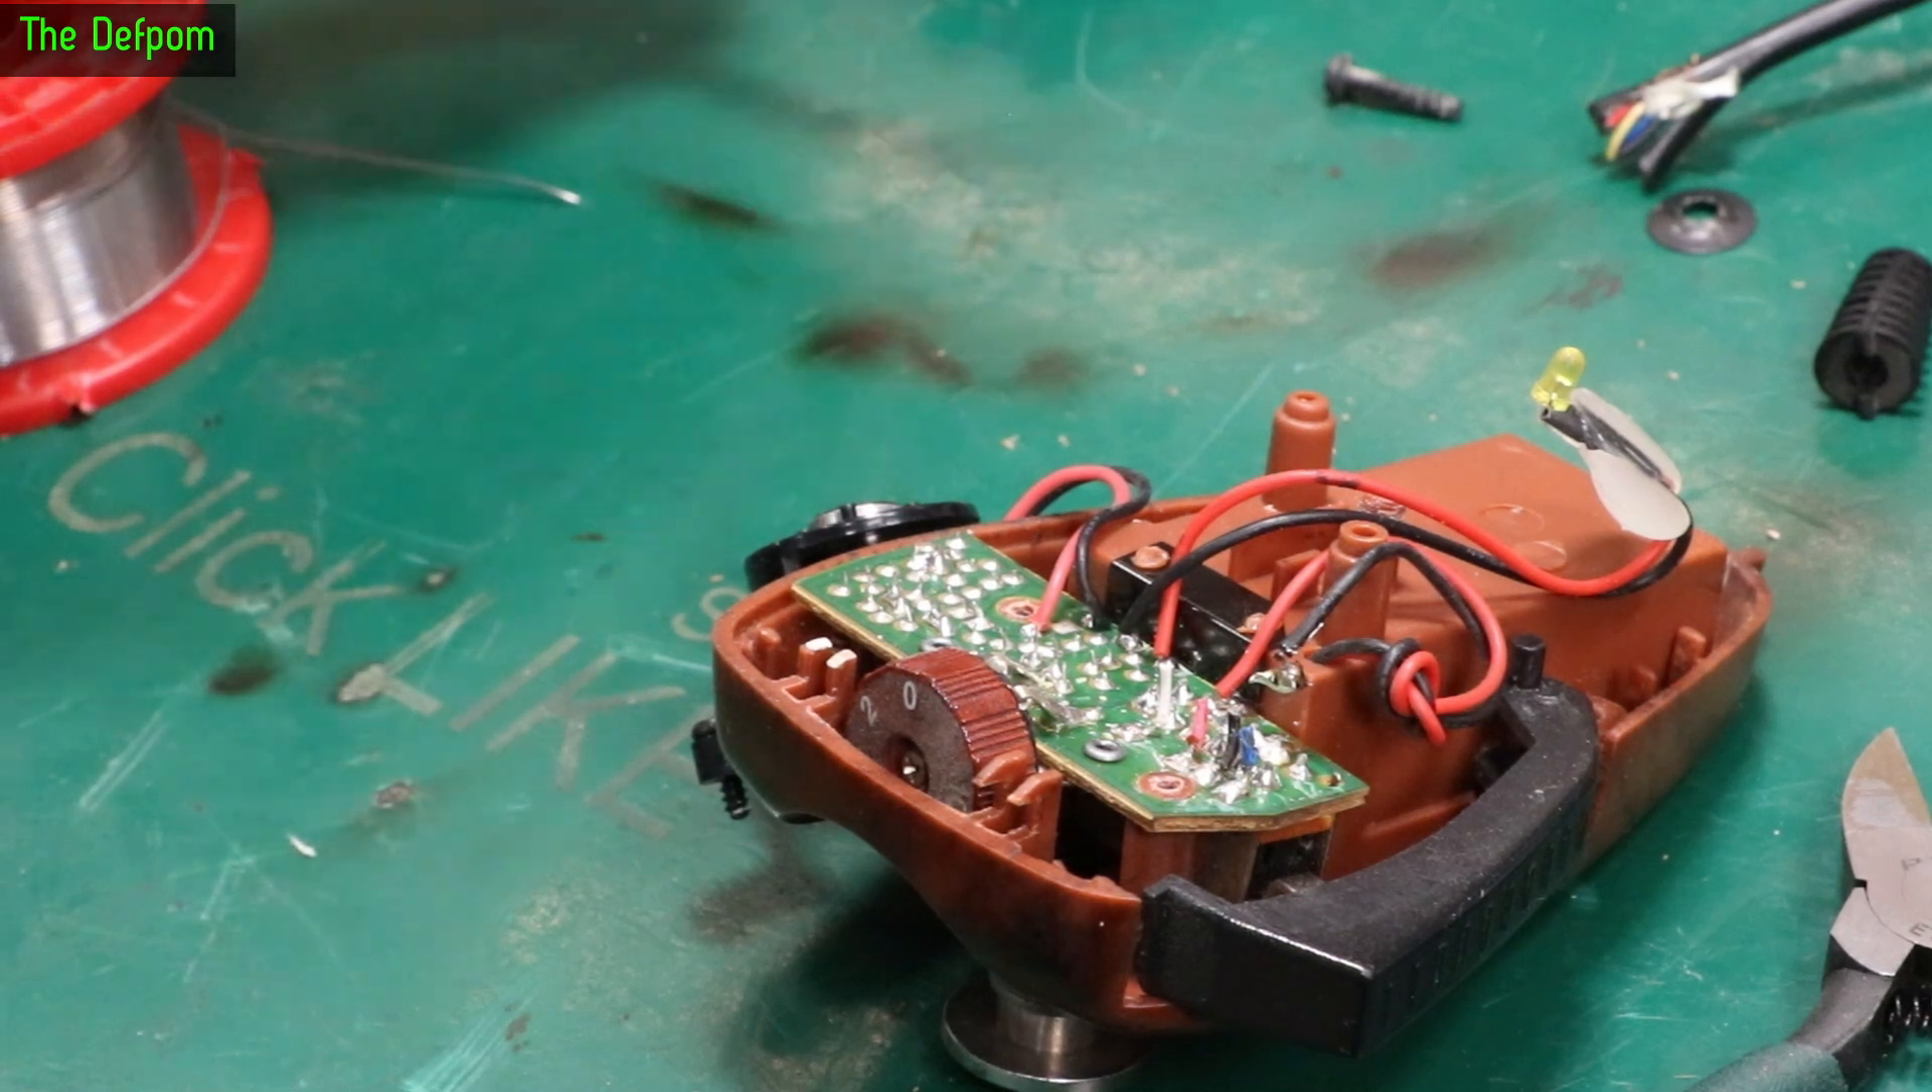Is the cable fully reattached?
No.